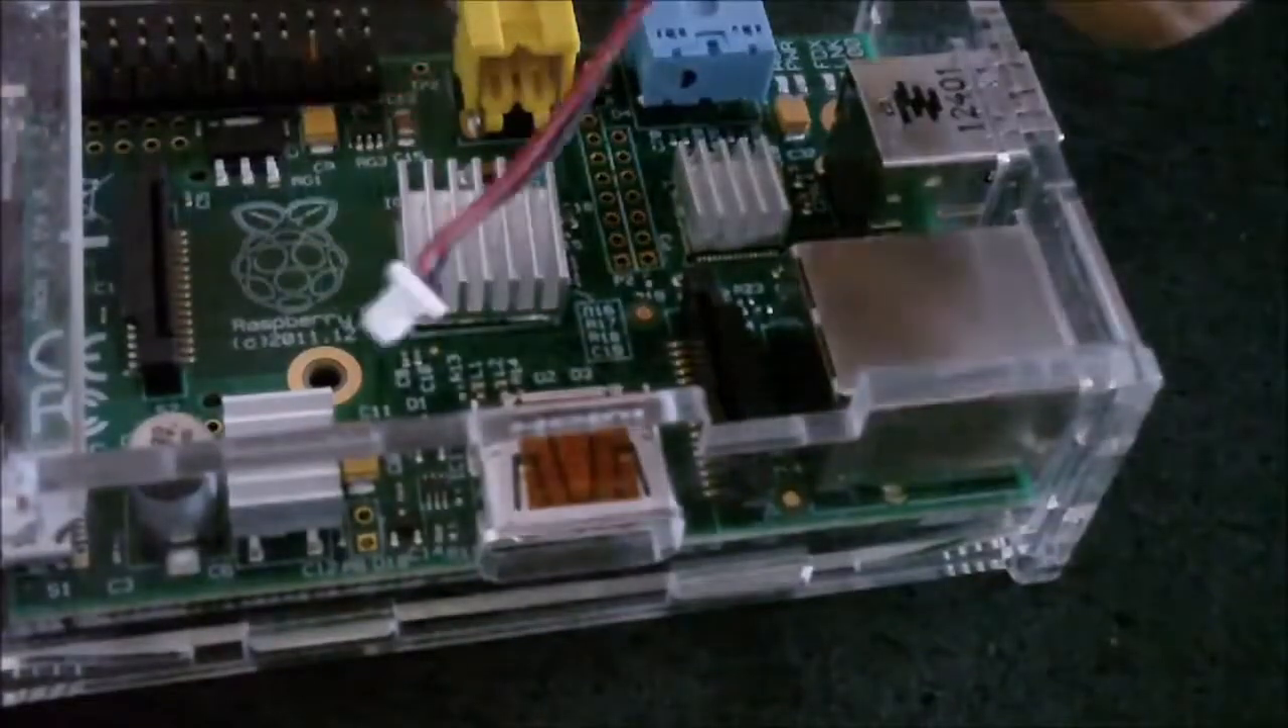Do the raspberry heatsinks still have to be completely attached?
No.